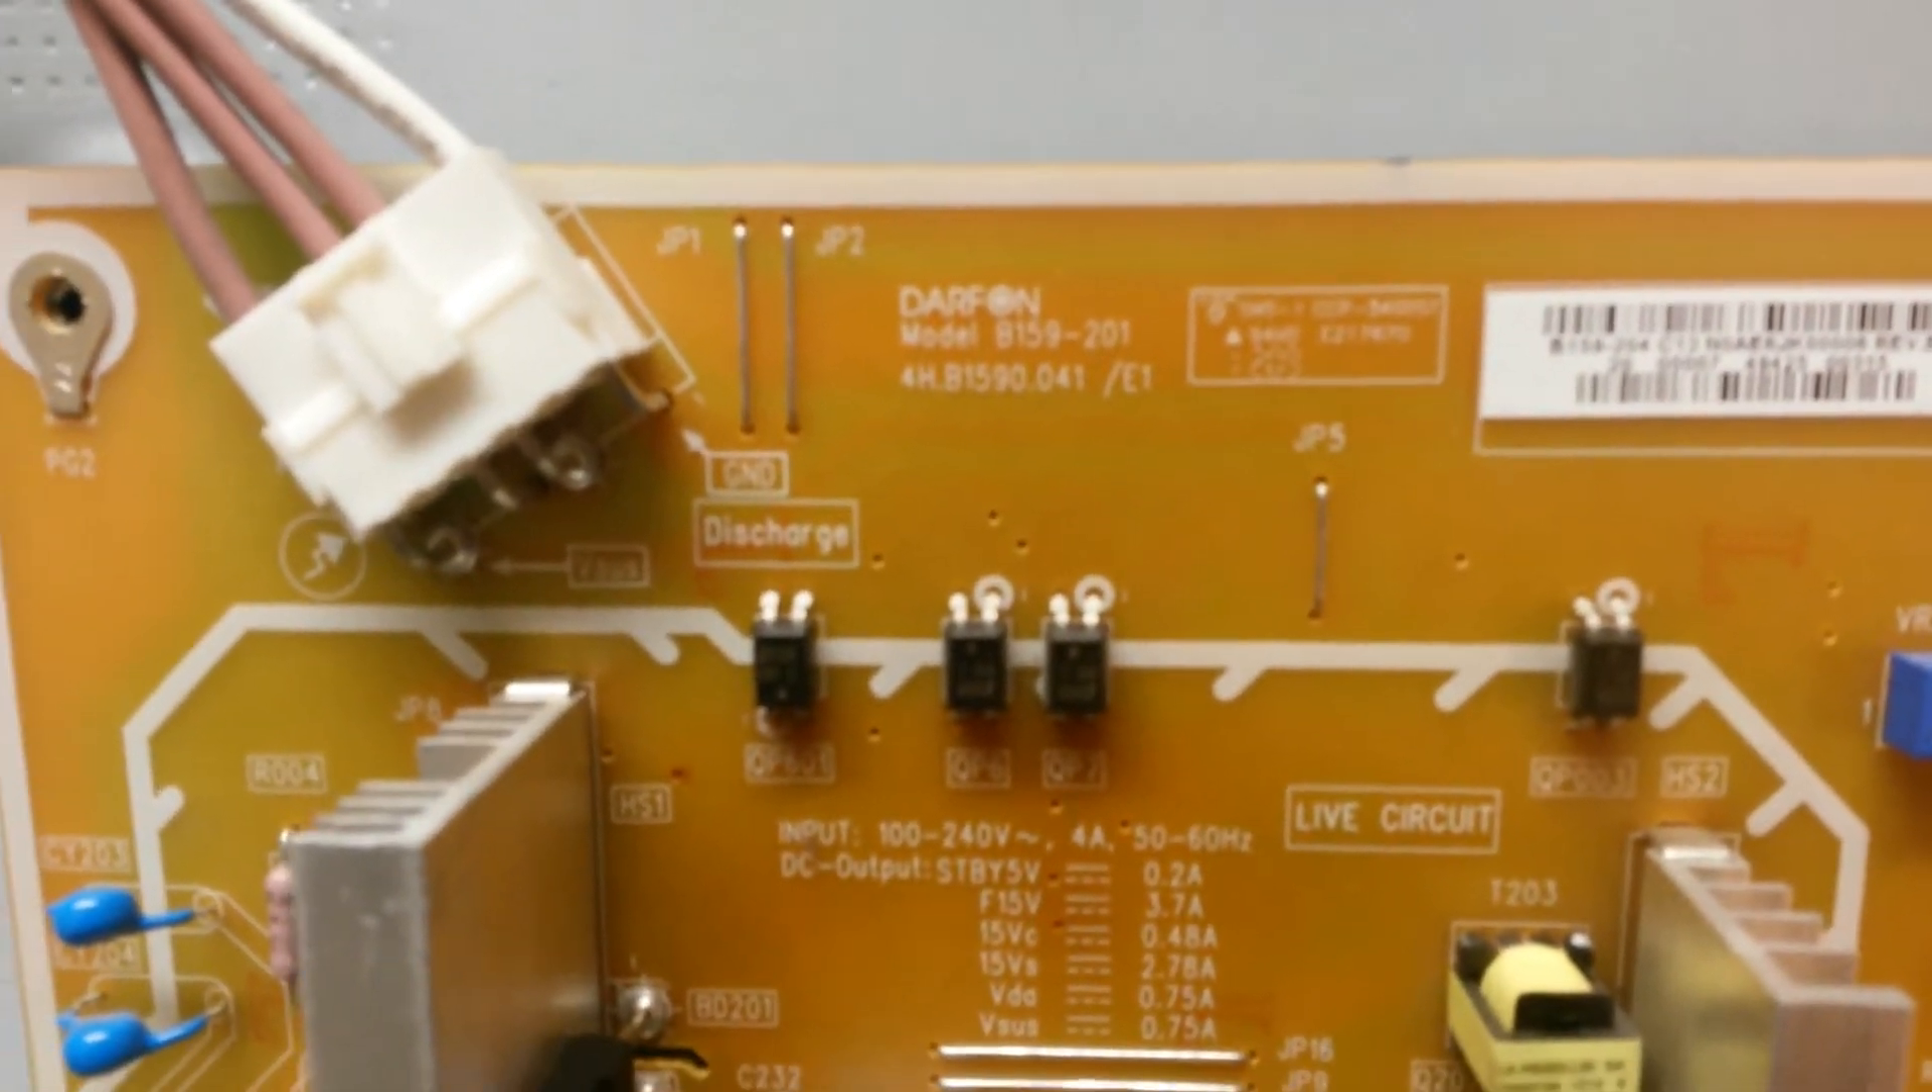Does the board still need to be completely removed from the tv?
Yes.